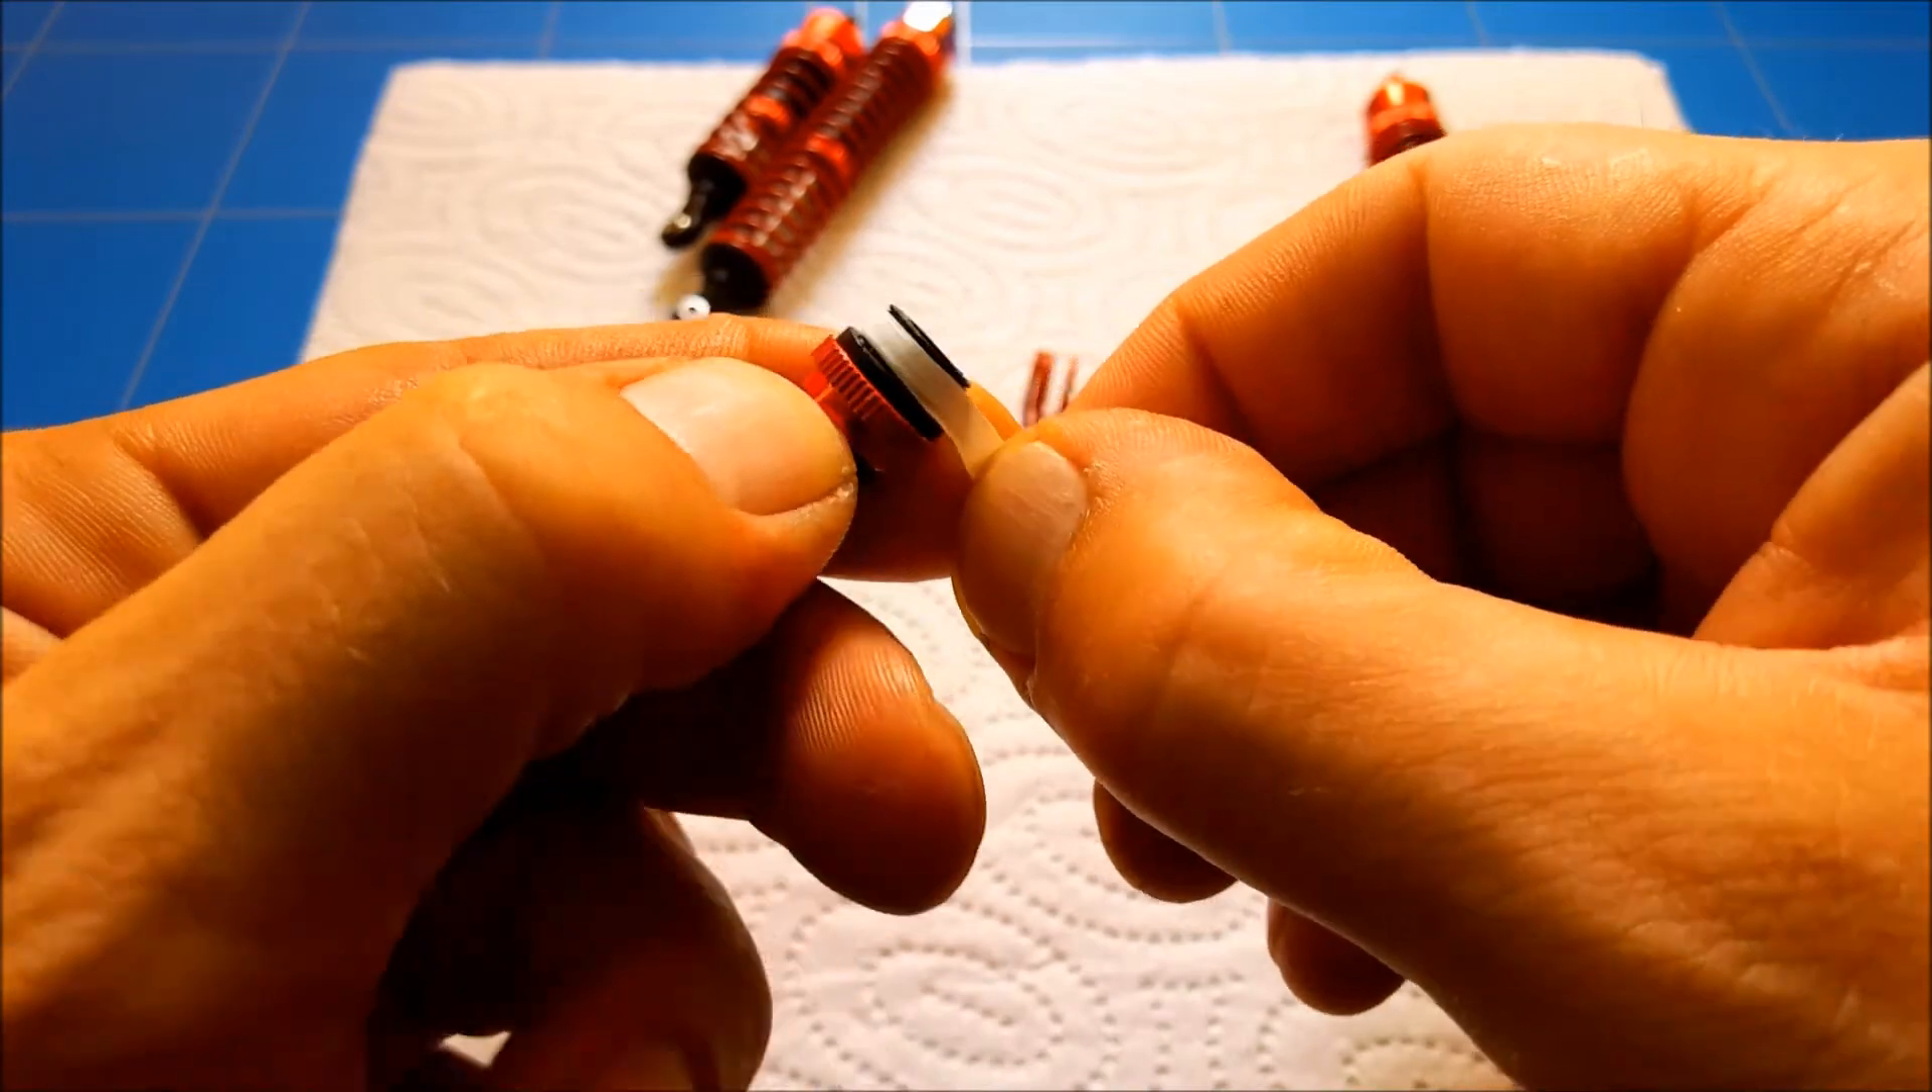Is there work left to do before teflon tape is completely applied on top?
Yes.